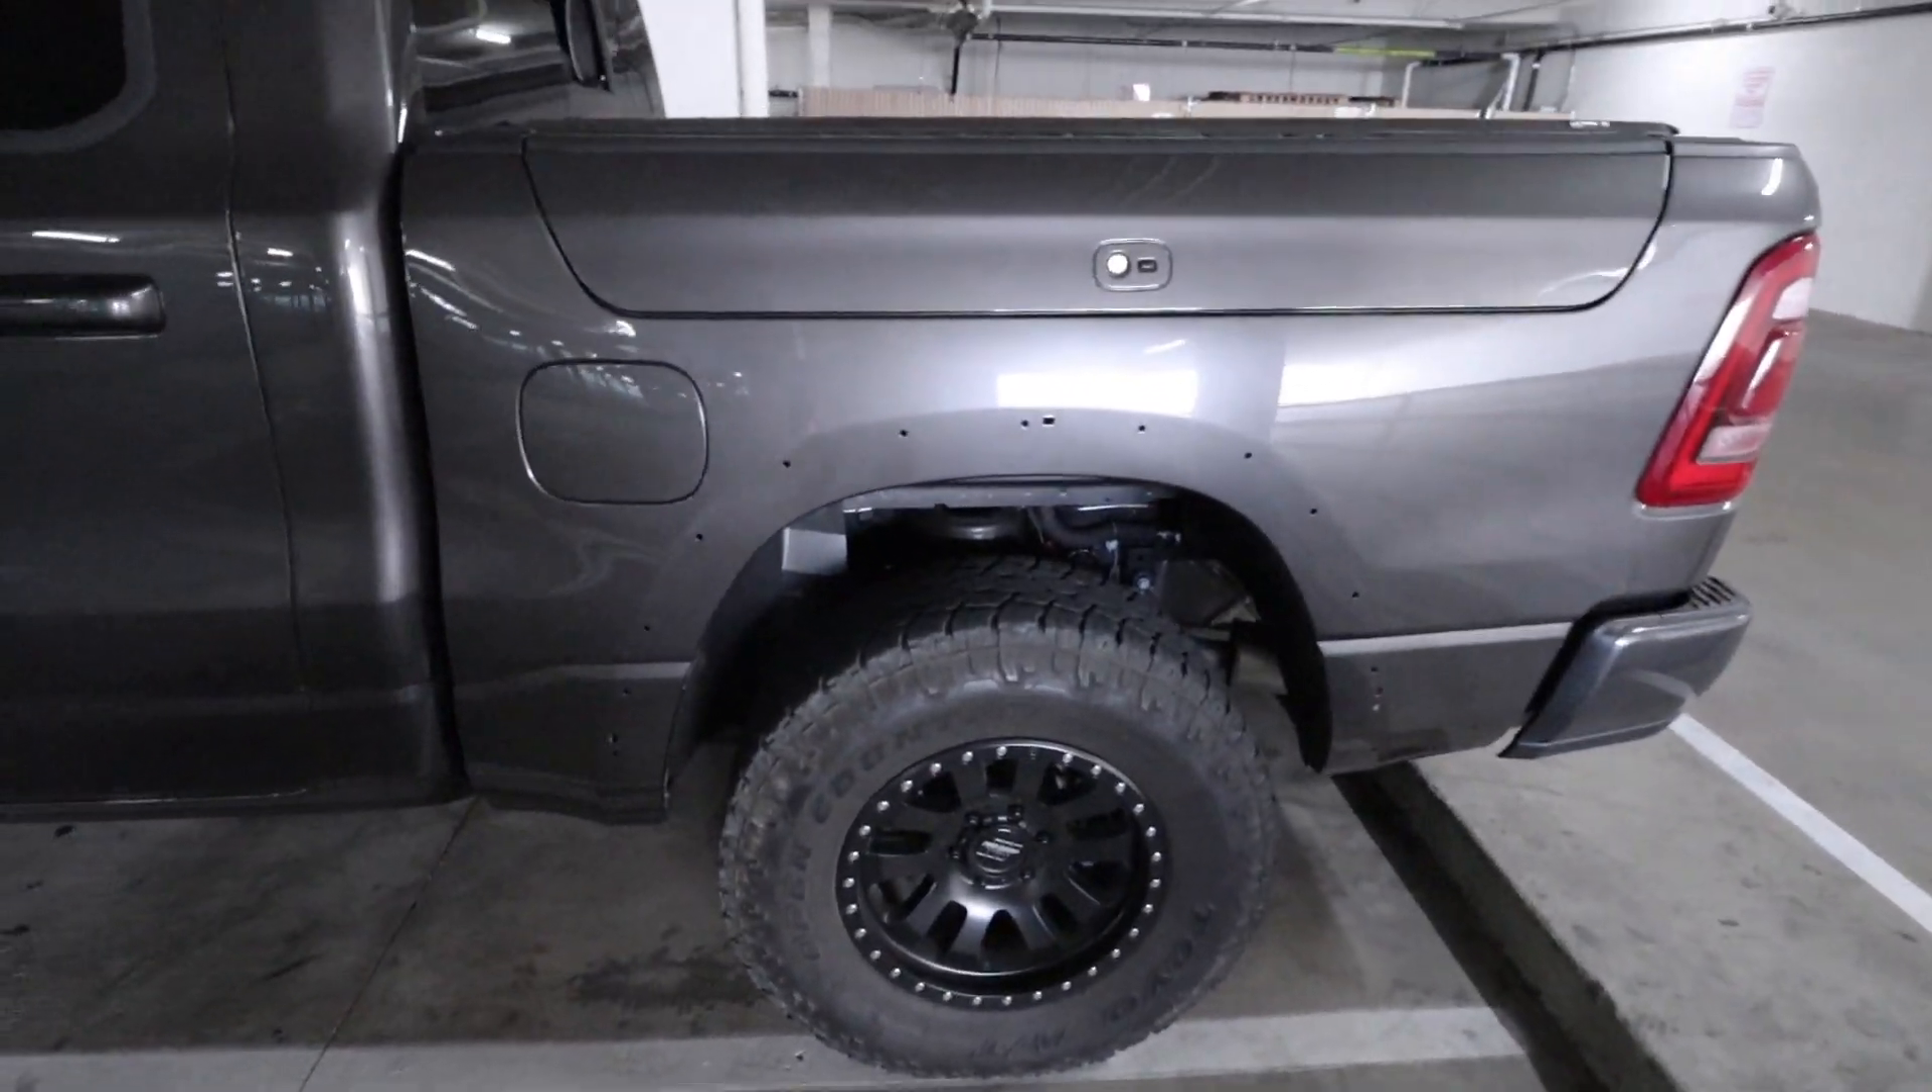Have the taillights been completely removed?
No.